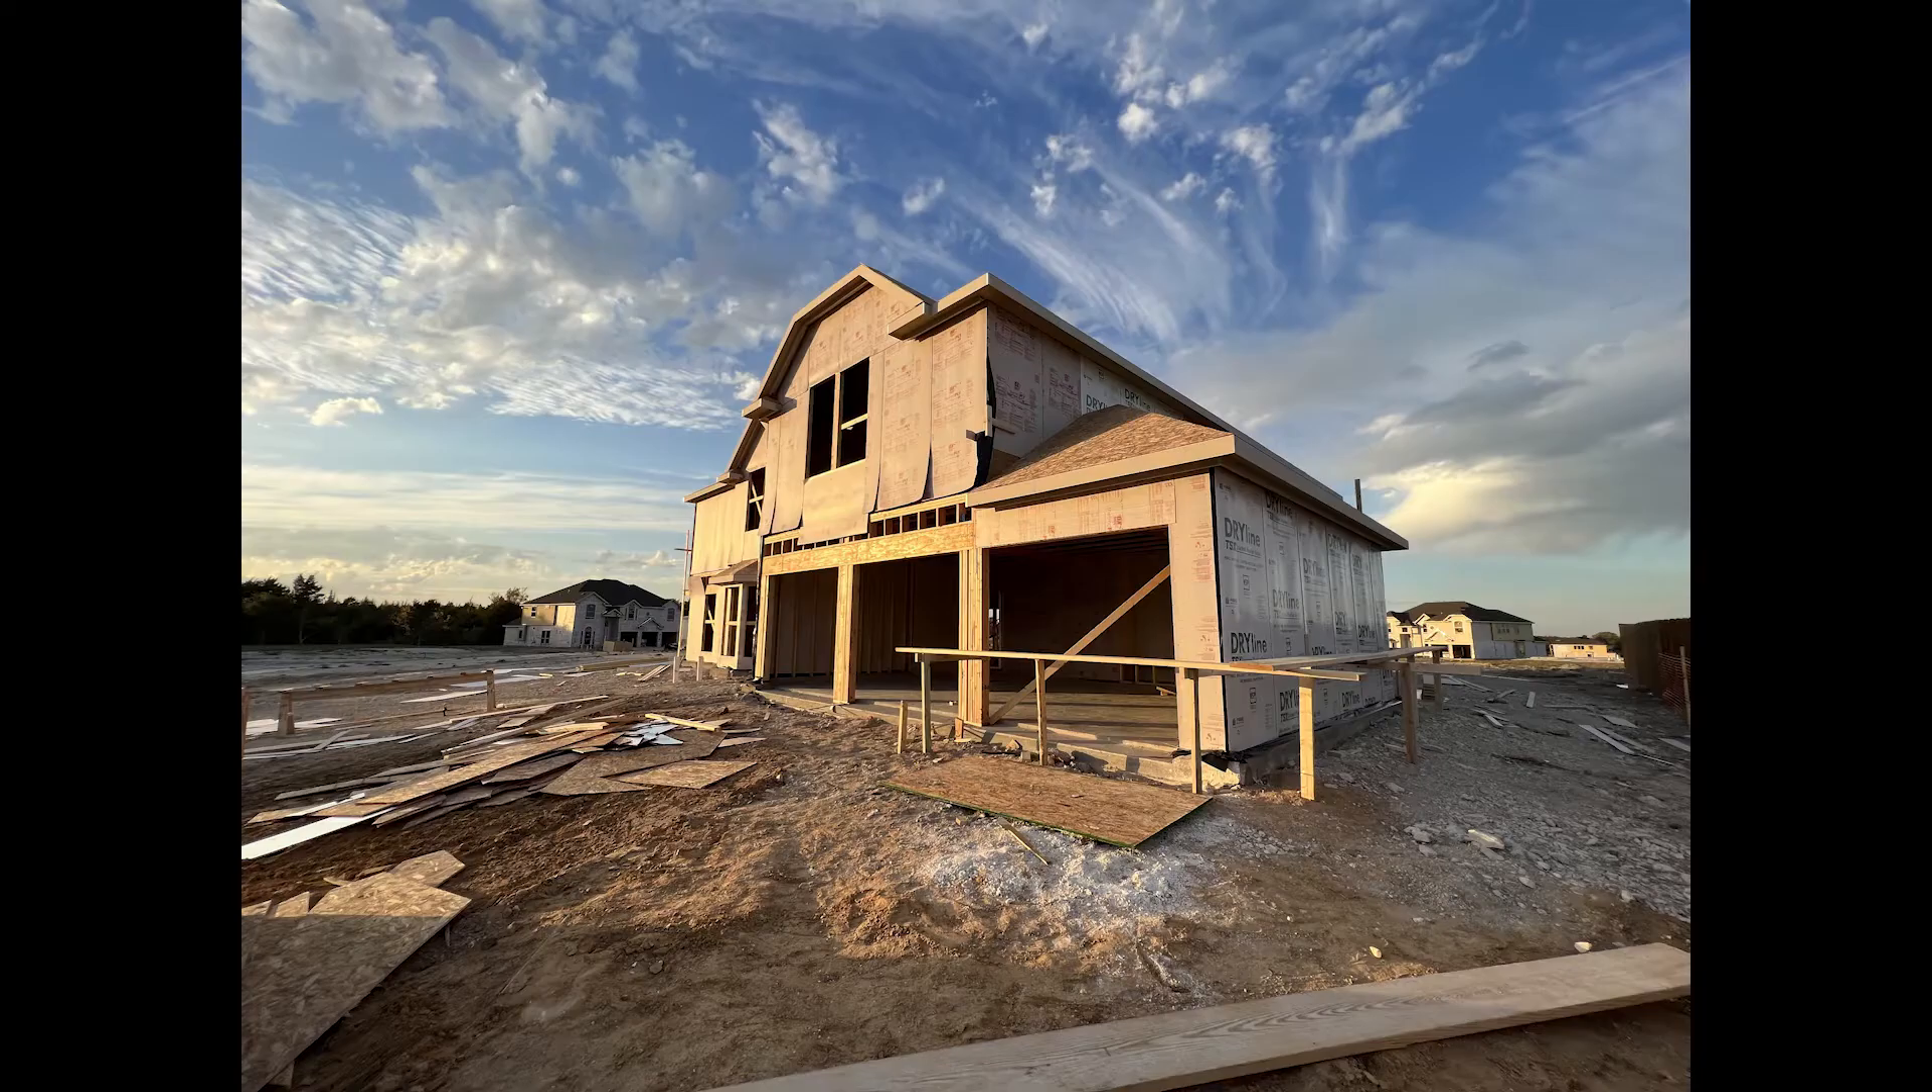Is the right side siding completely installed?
No.